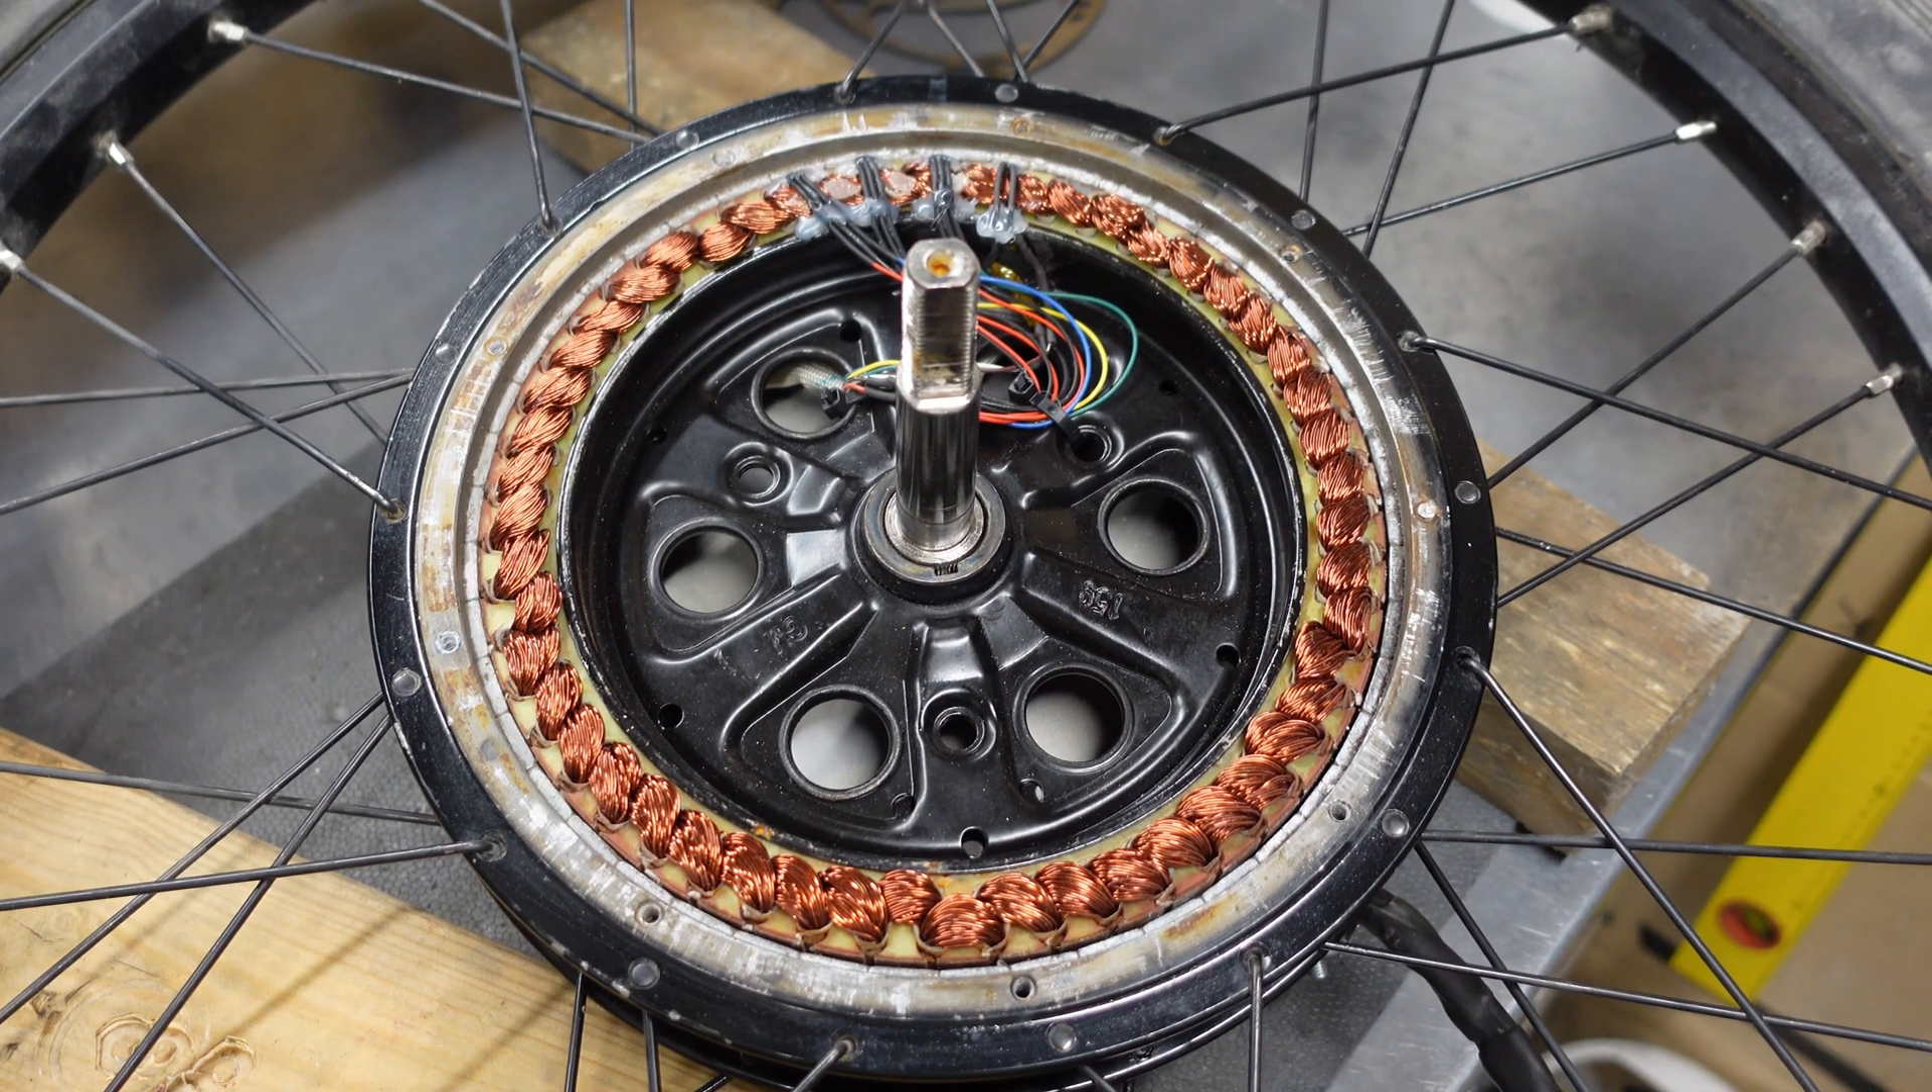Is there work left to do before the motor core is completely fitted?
No.